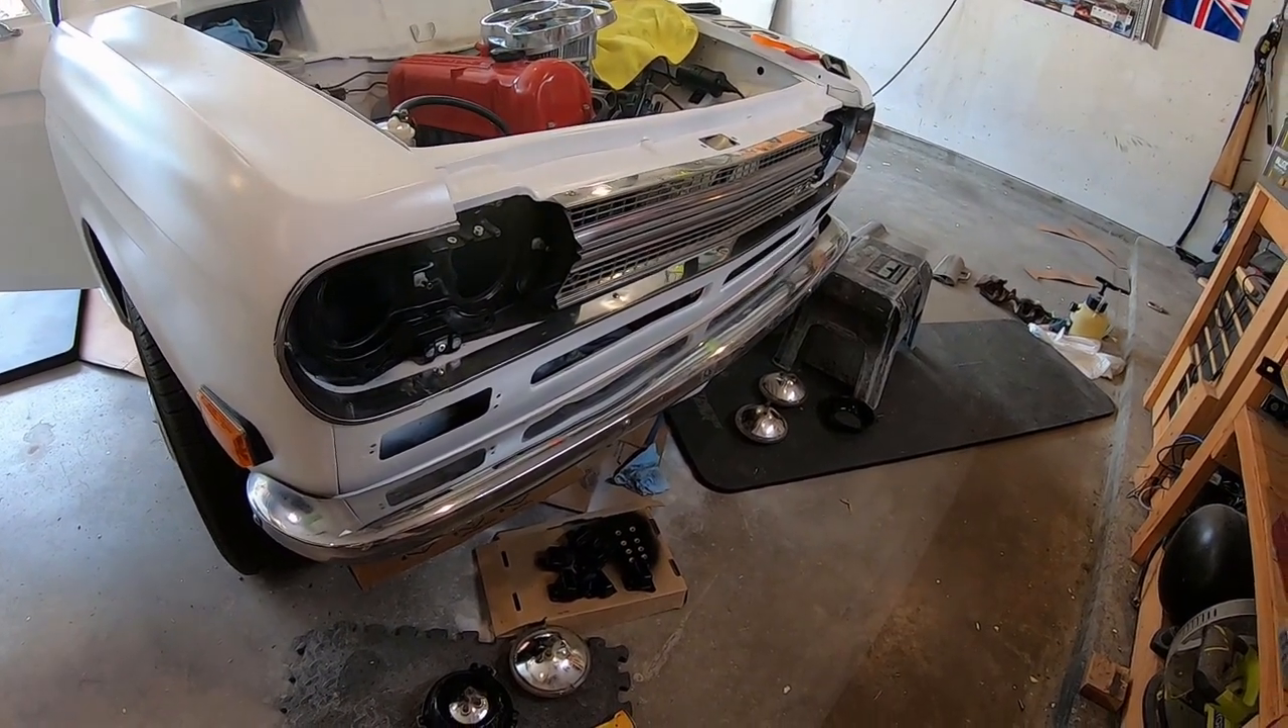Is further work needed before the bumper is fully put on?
No.